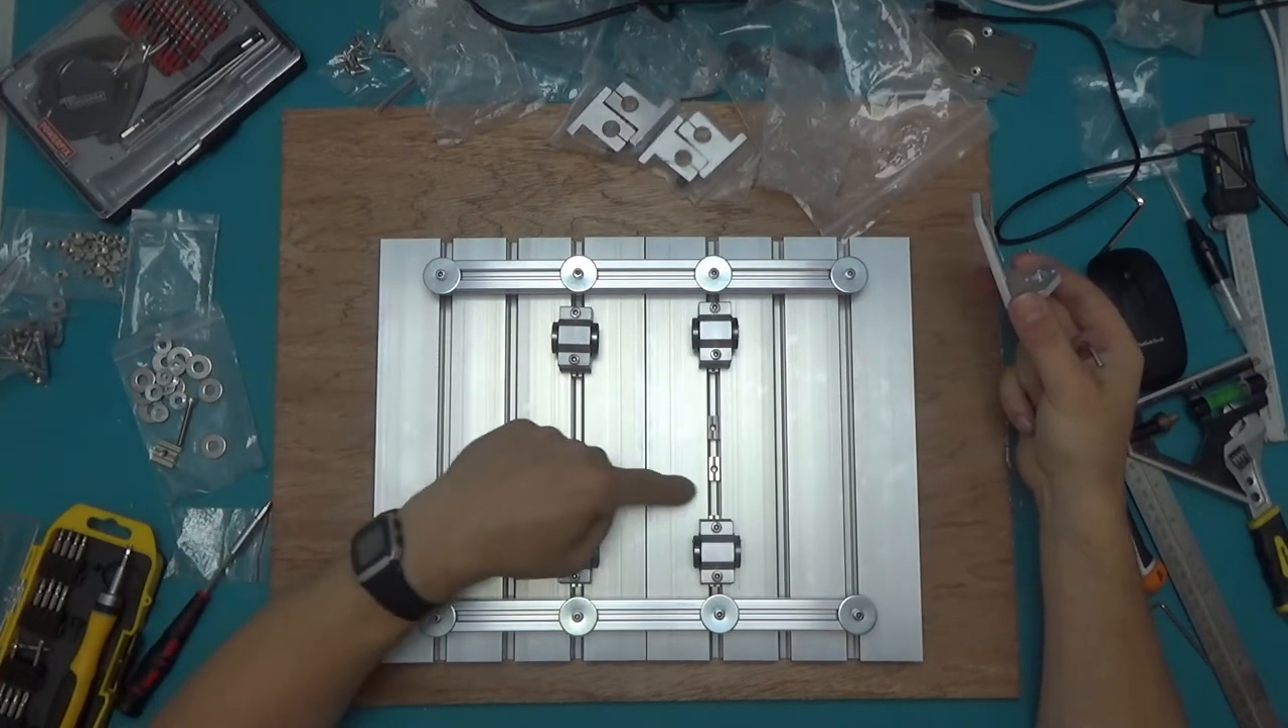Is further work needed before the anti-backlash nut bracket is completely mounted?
Yes.